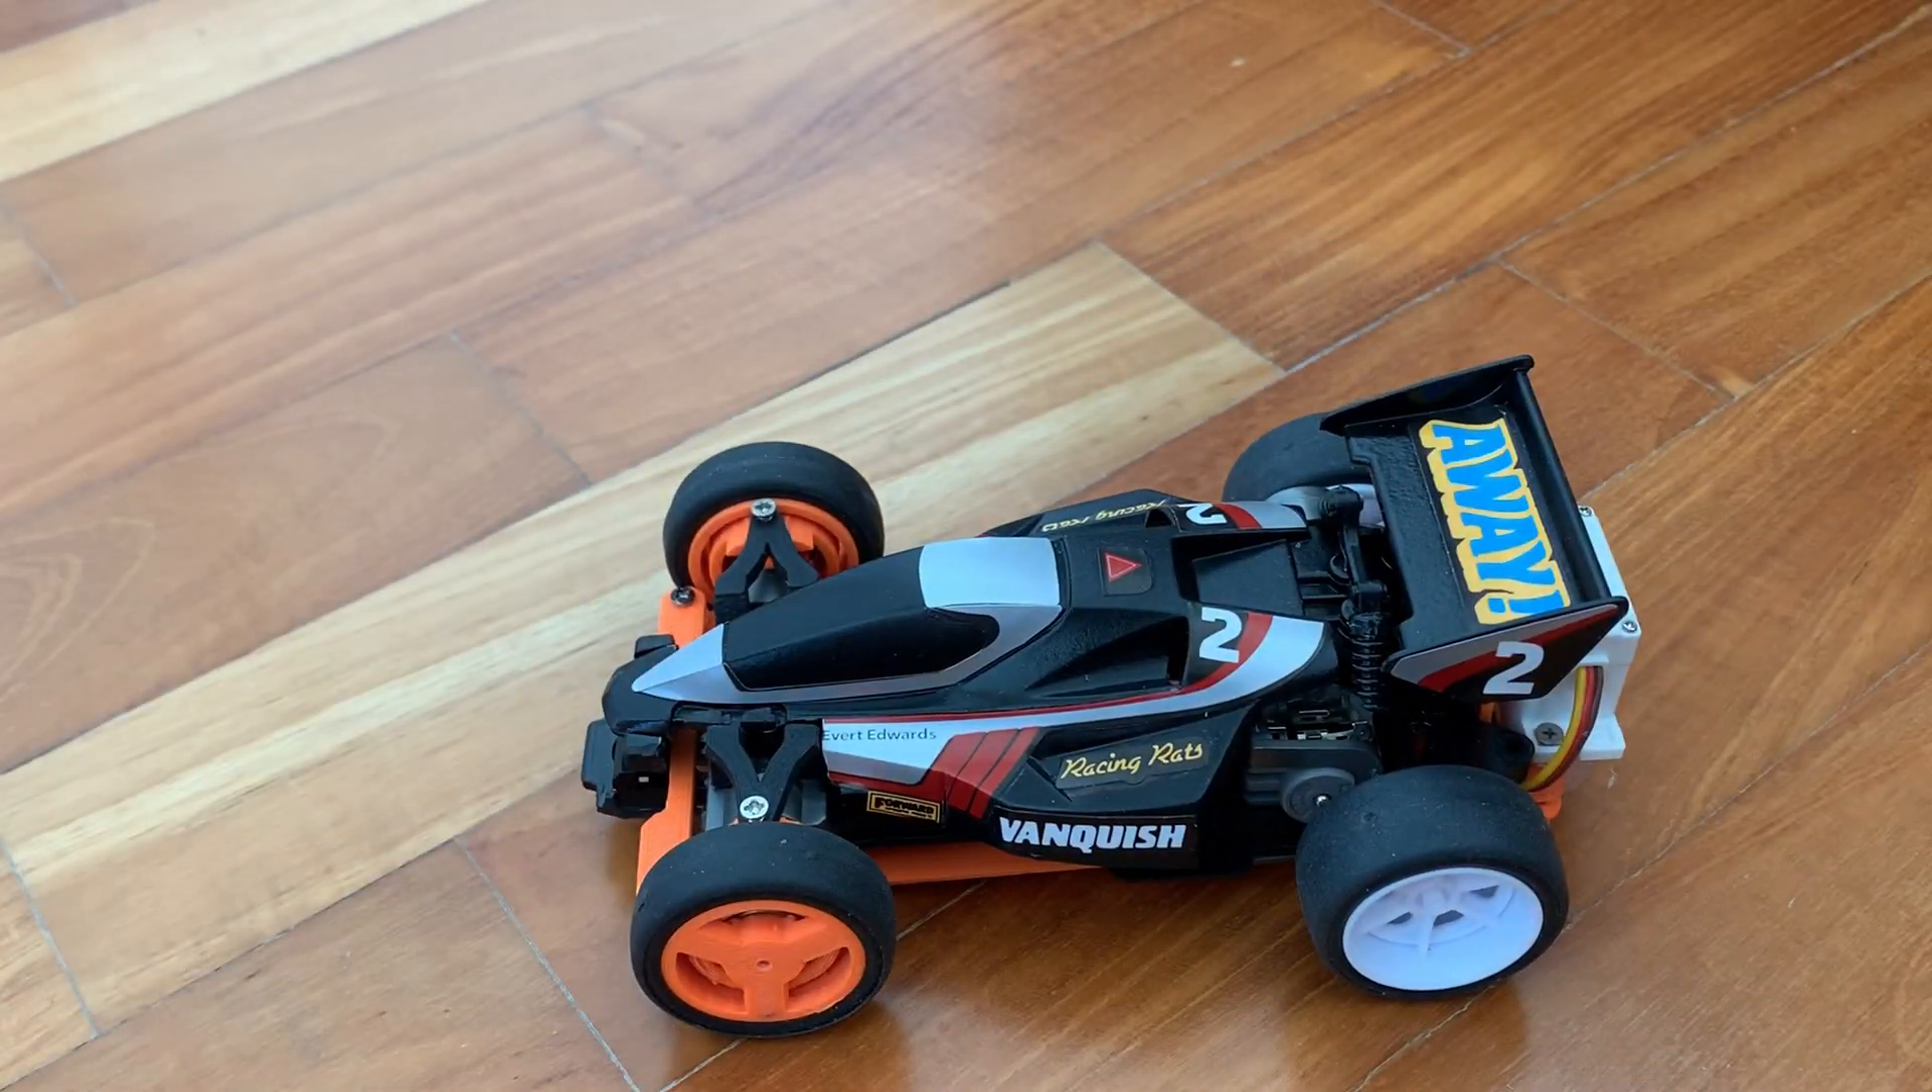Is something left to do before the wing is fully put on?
No.